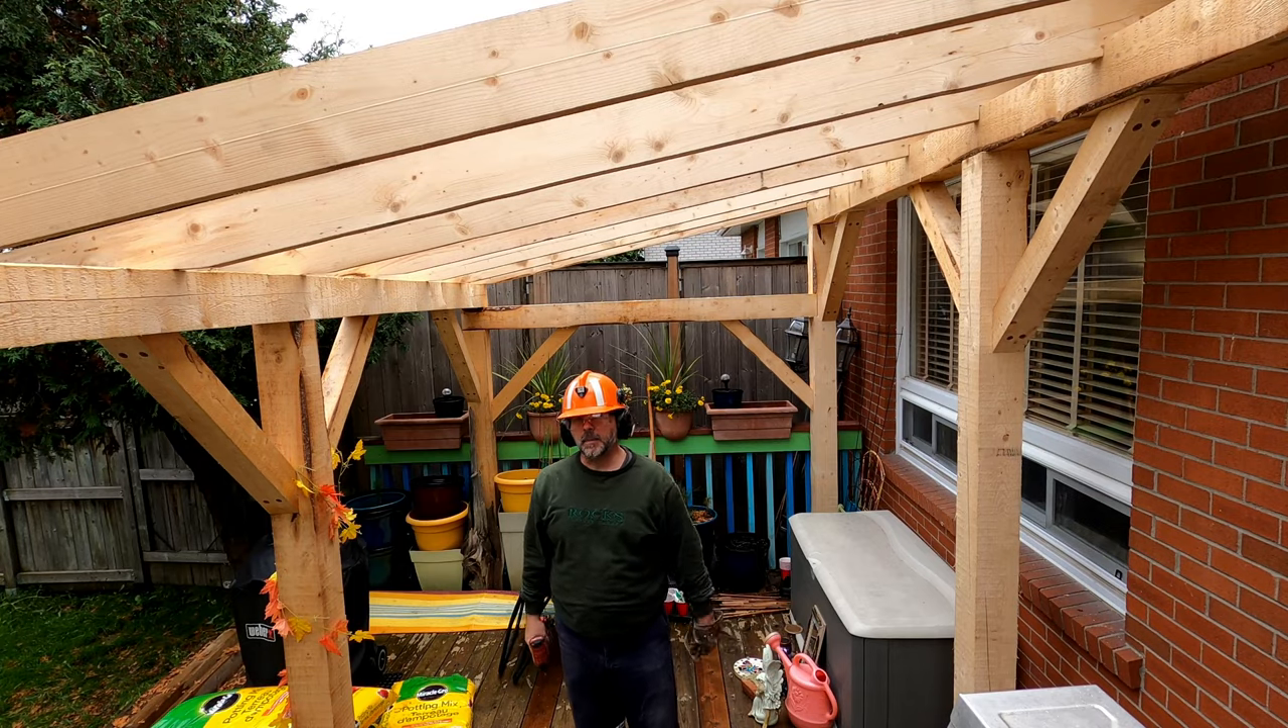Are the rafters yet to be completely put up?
No.